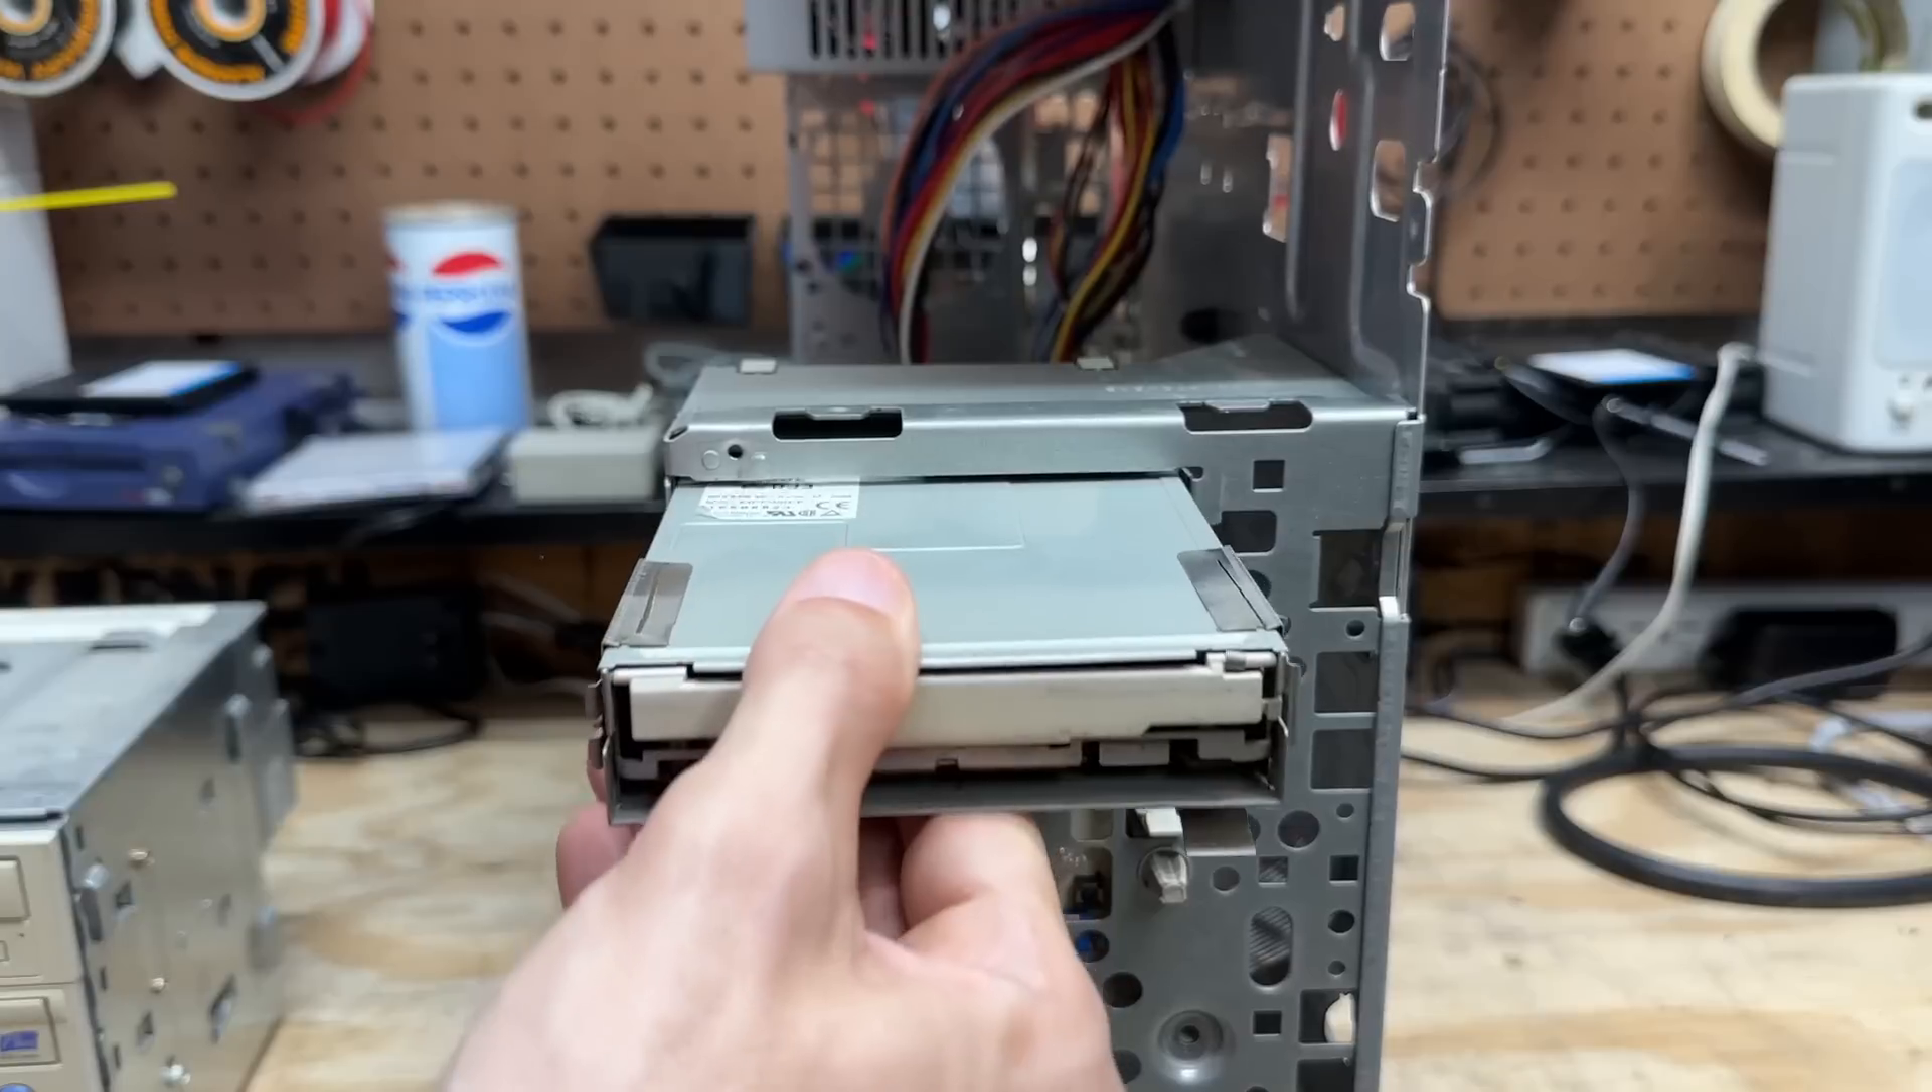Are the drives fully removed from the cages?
No.